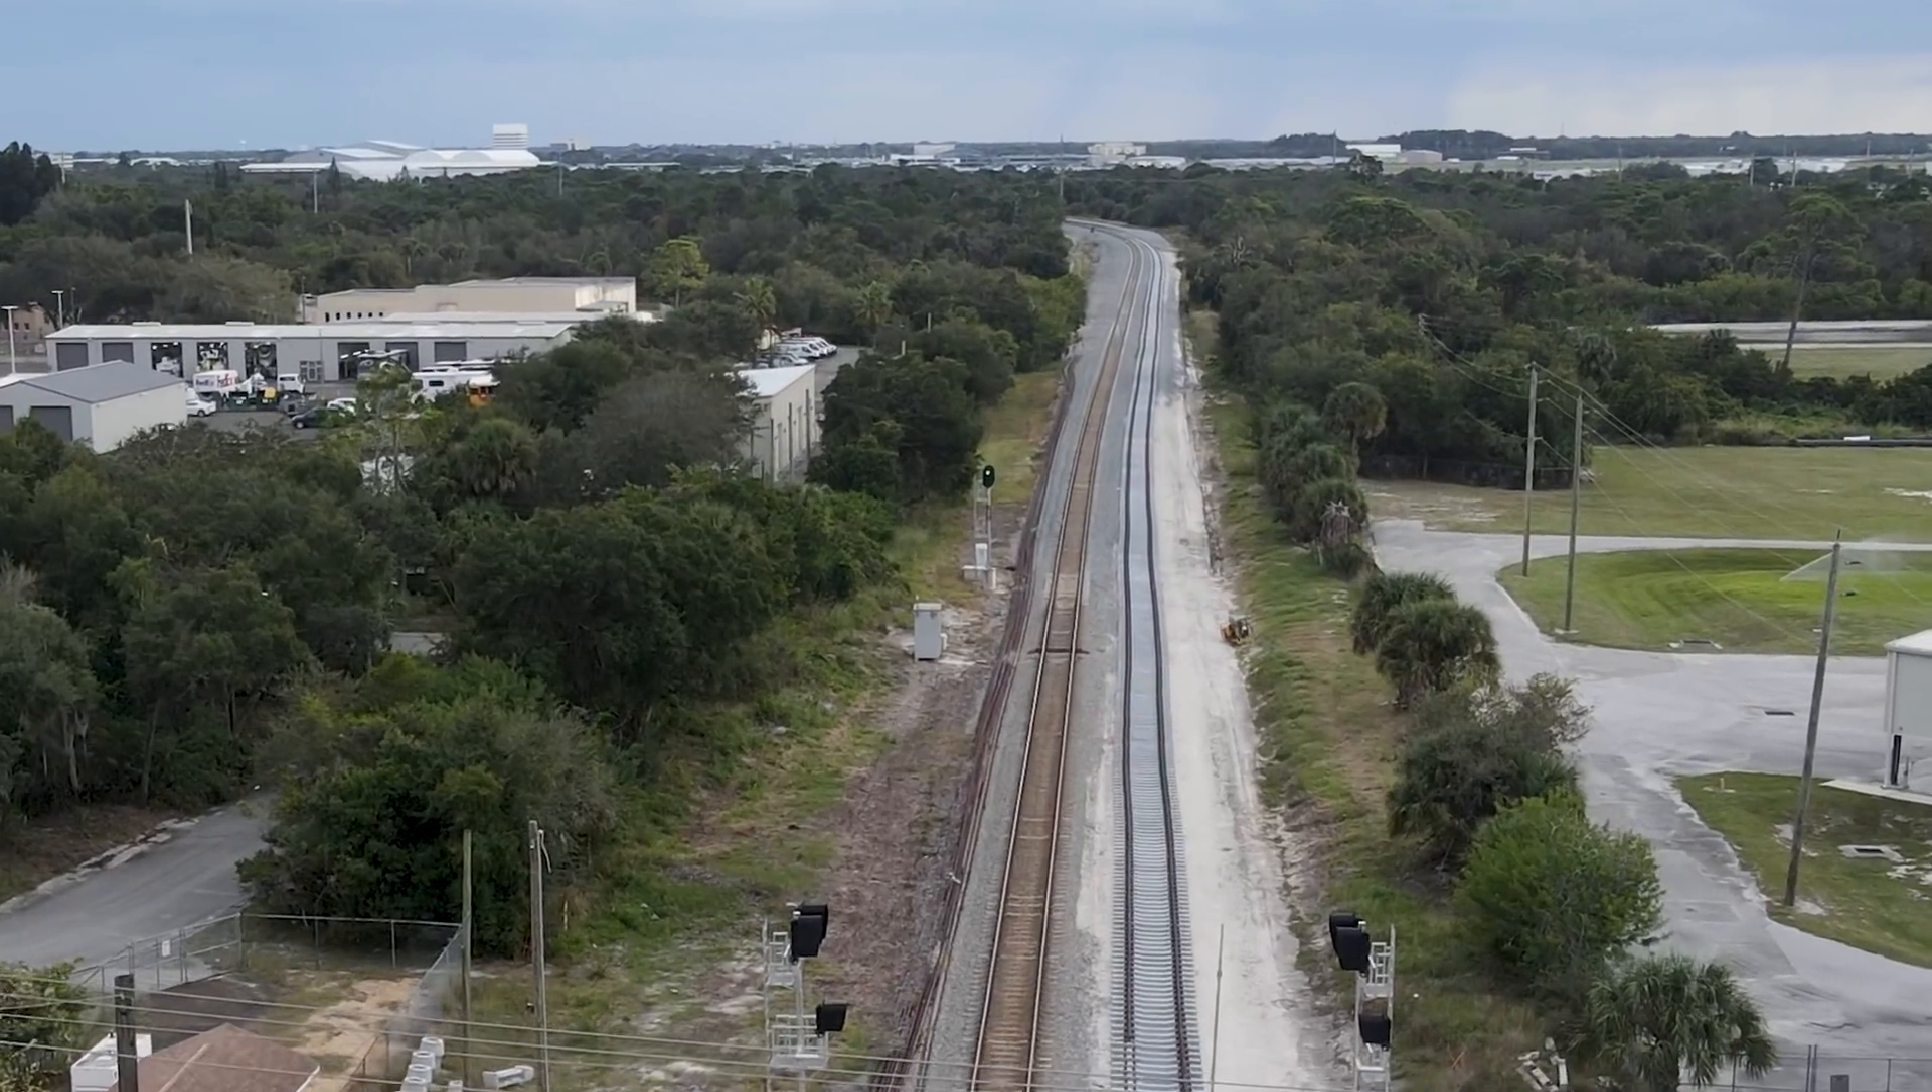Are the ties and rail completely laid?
Yes.